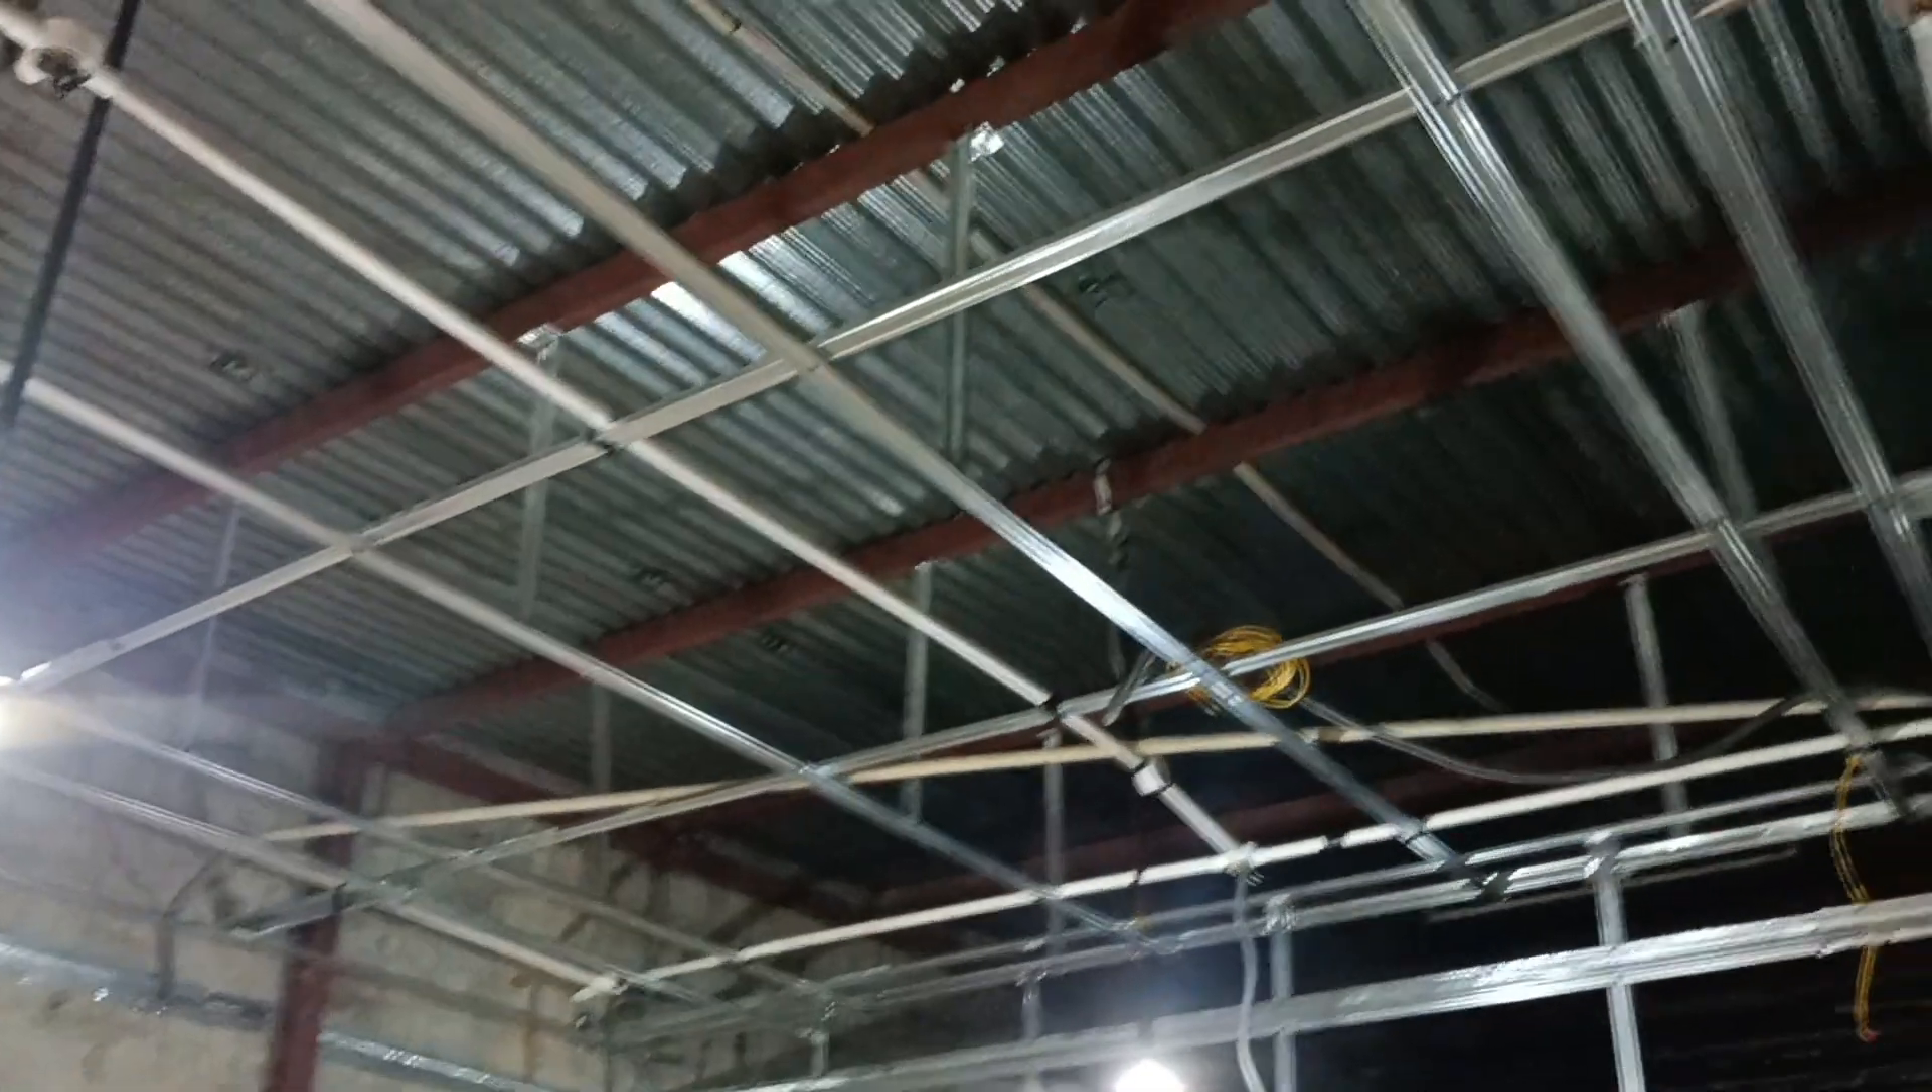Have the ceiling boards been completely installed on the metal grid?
No.